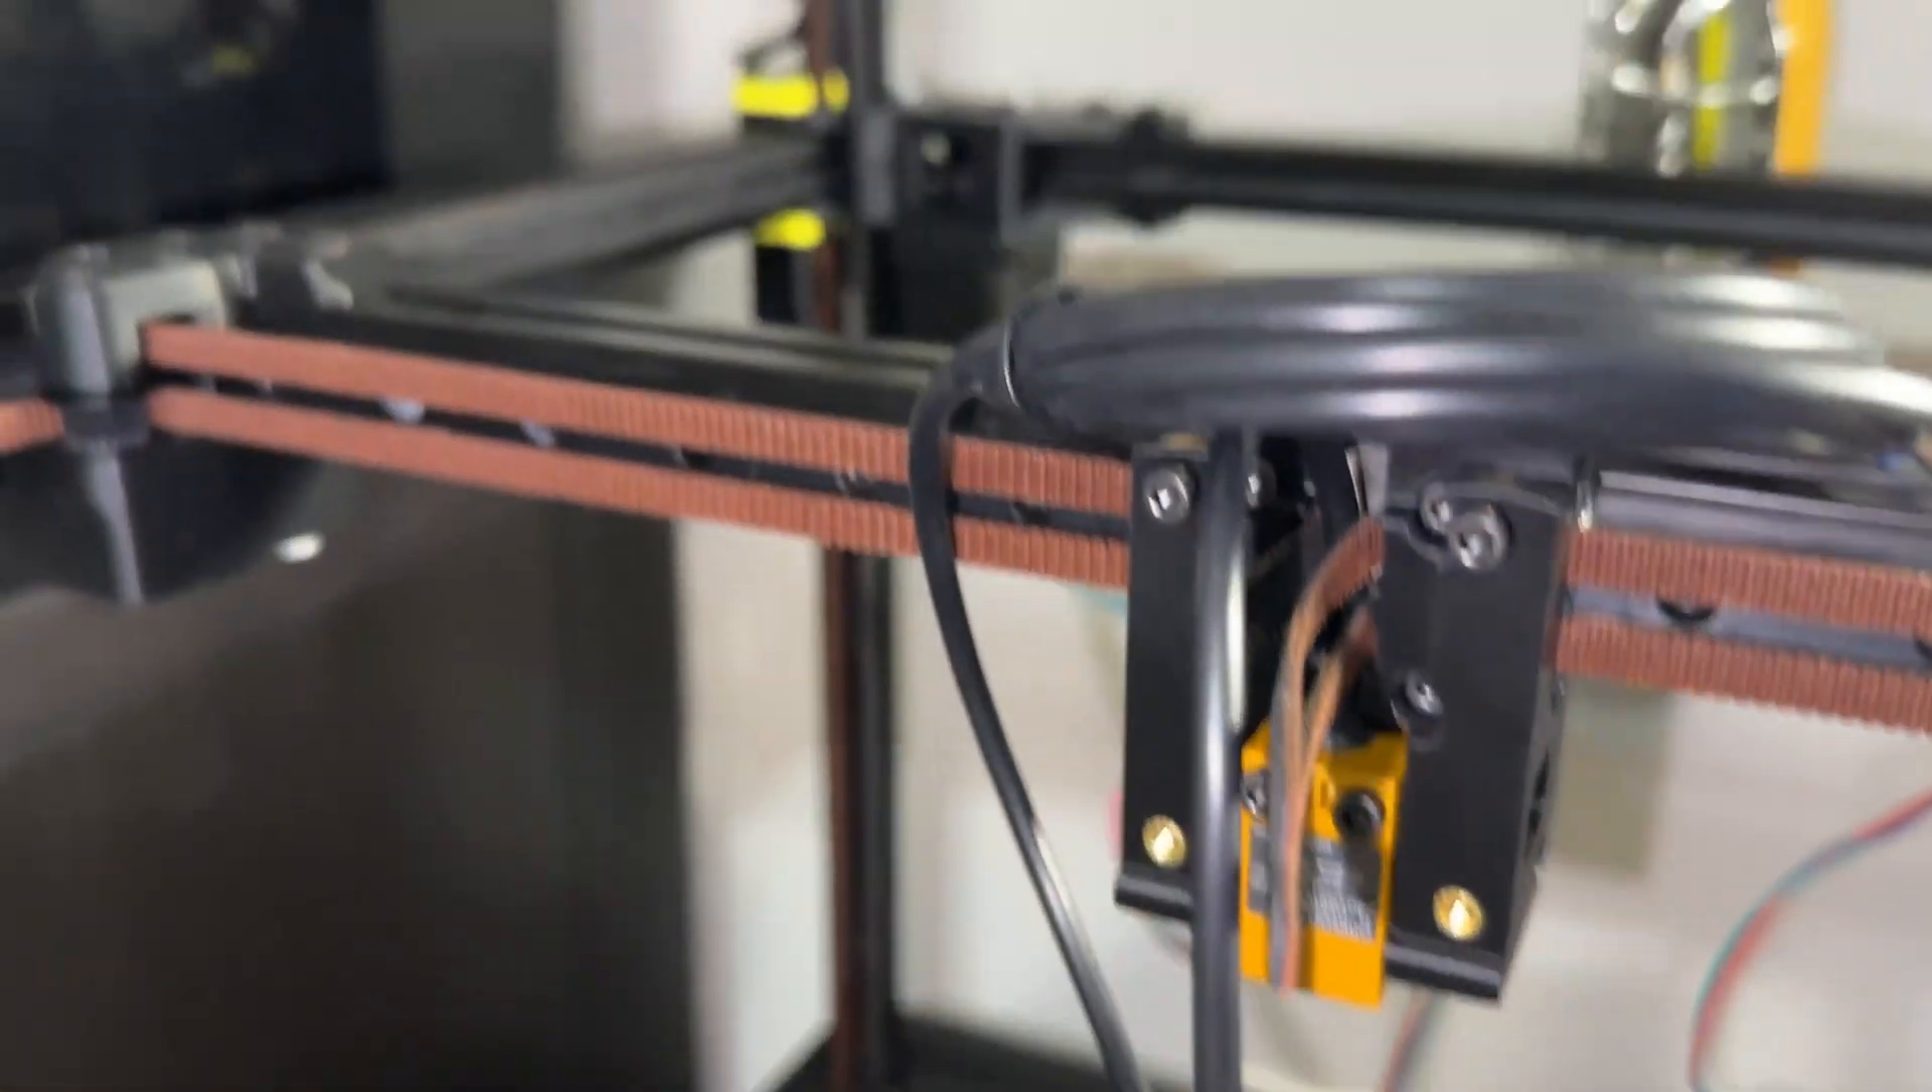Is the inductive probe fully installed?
Yes.